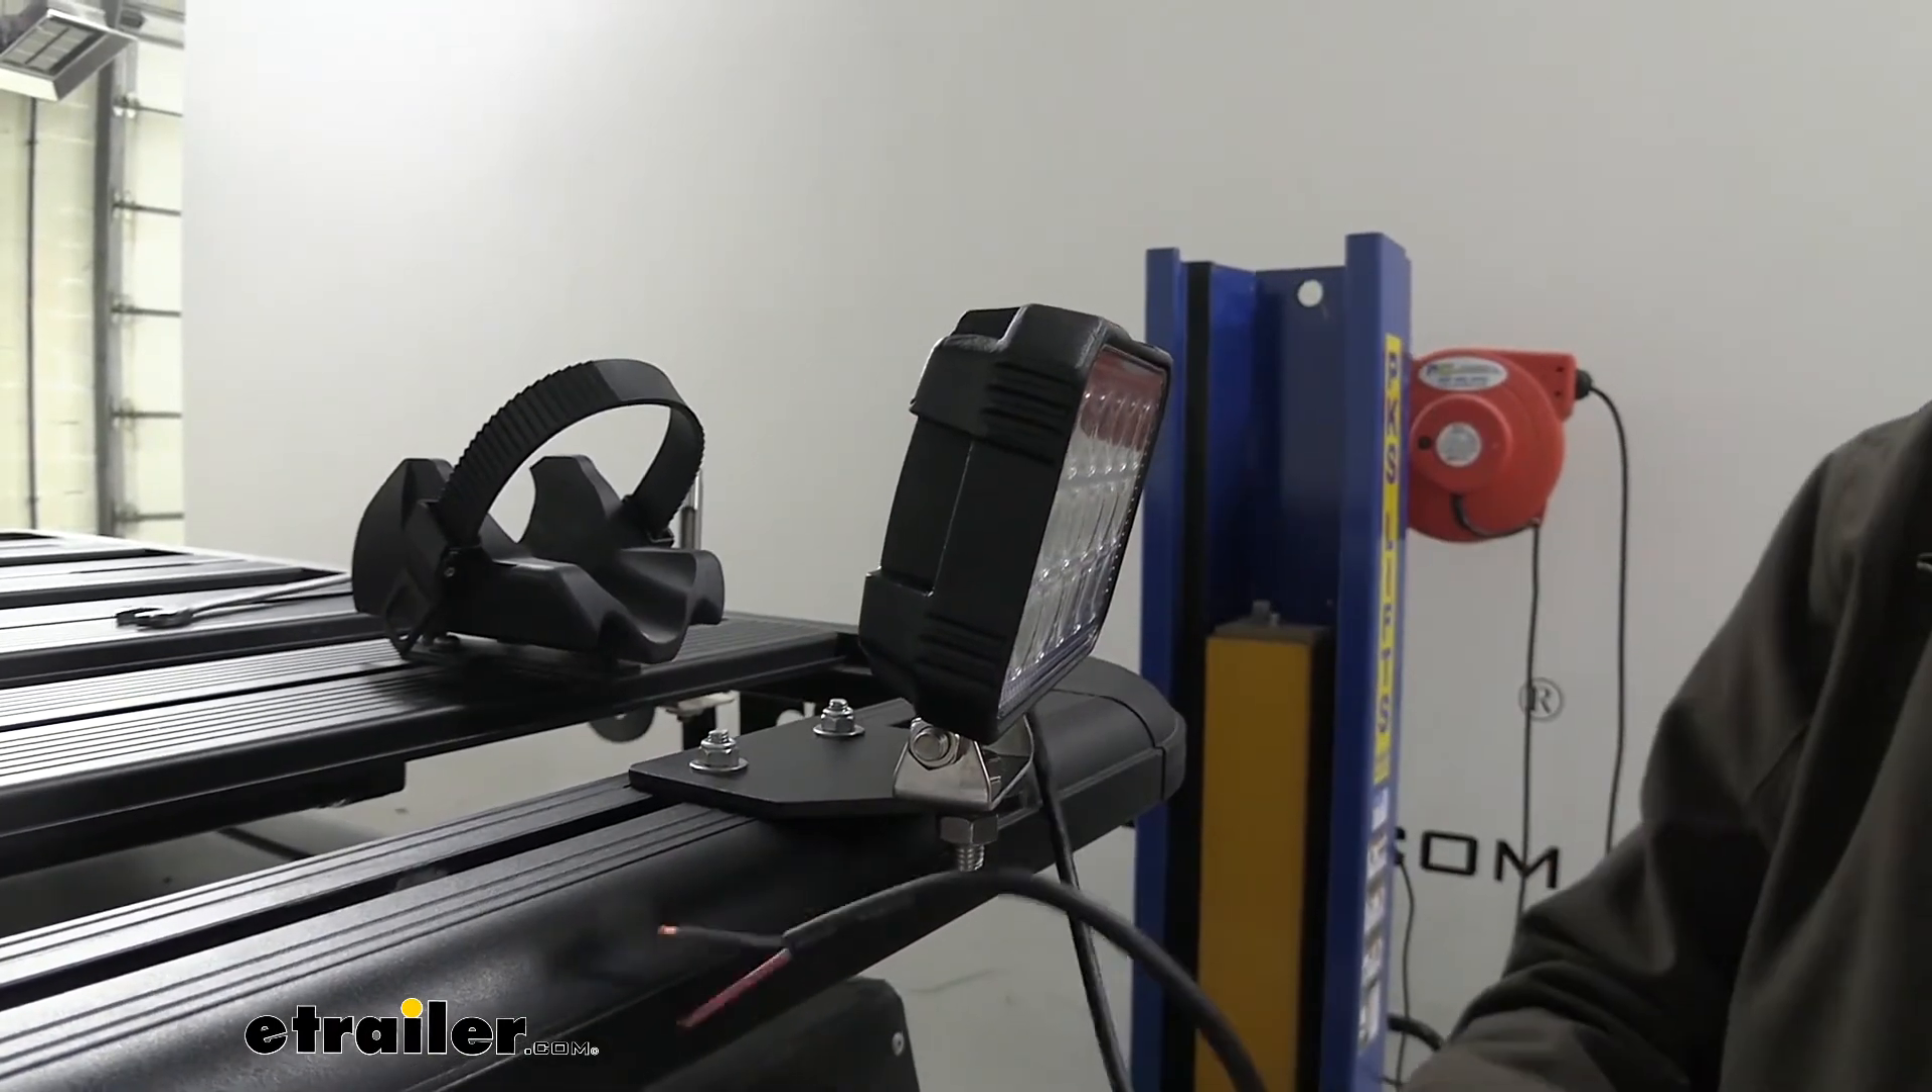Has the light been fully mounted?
Yes.